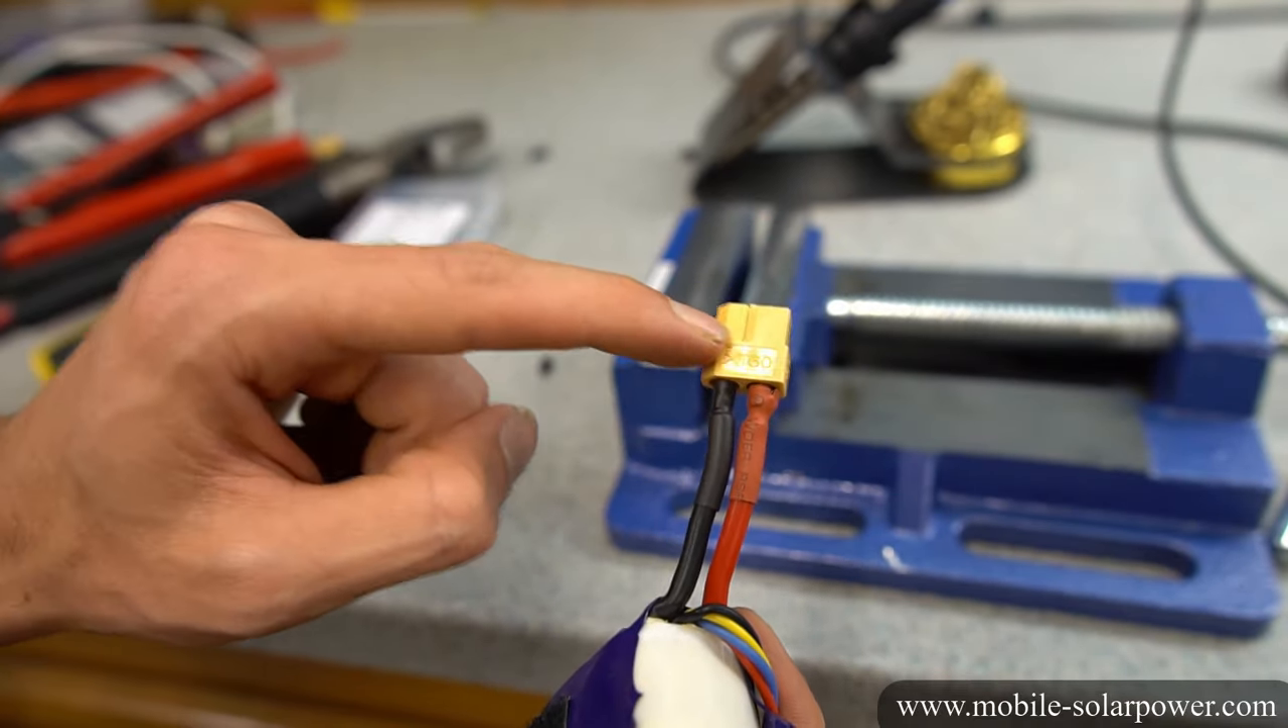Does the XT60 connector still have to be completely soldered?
No.